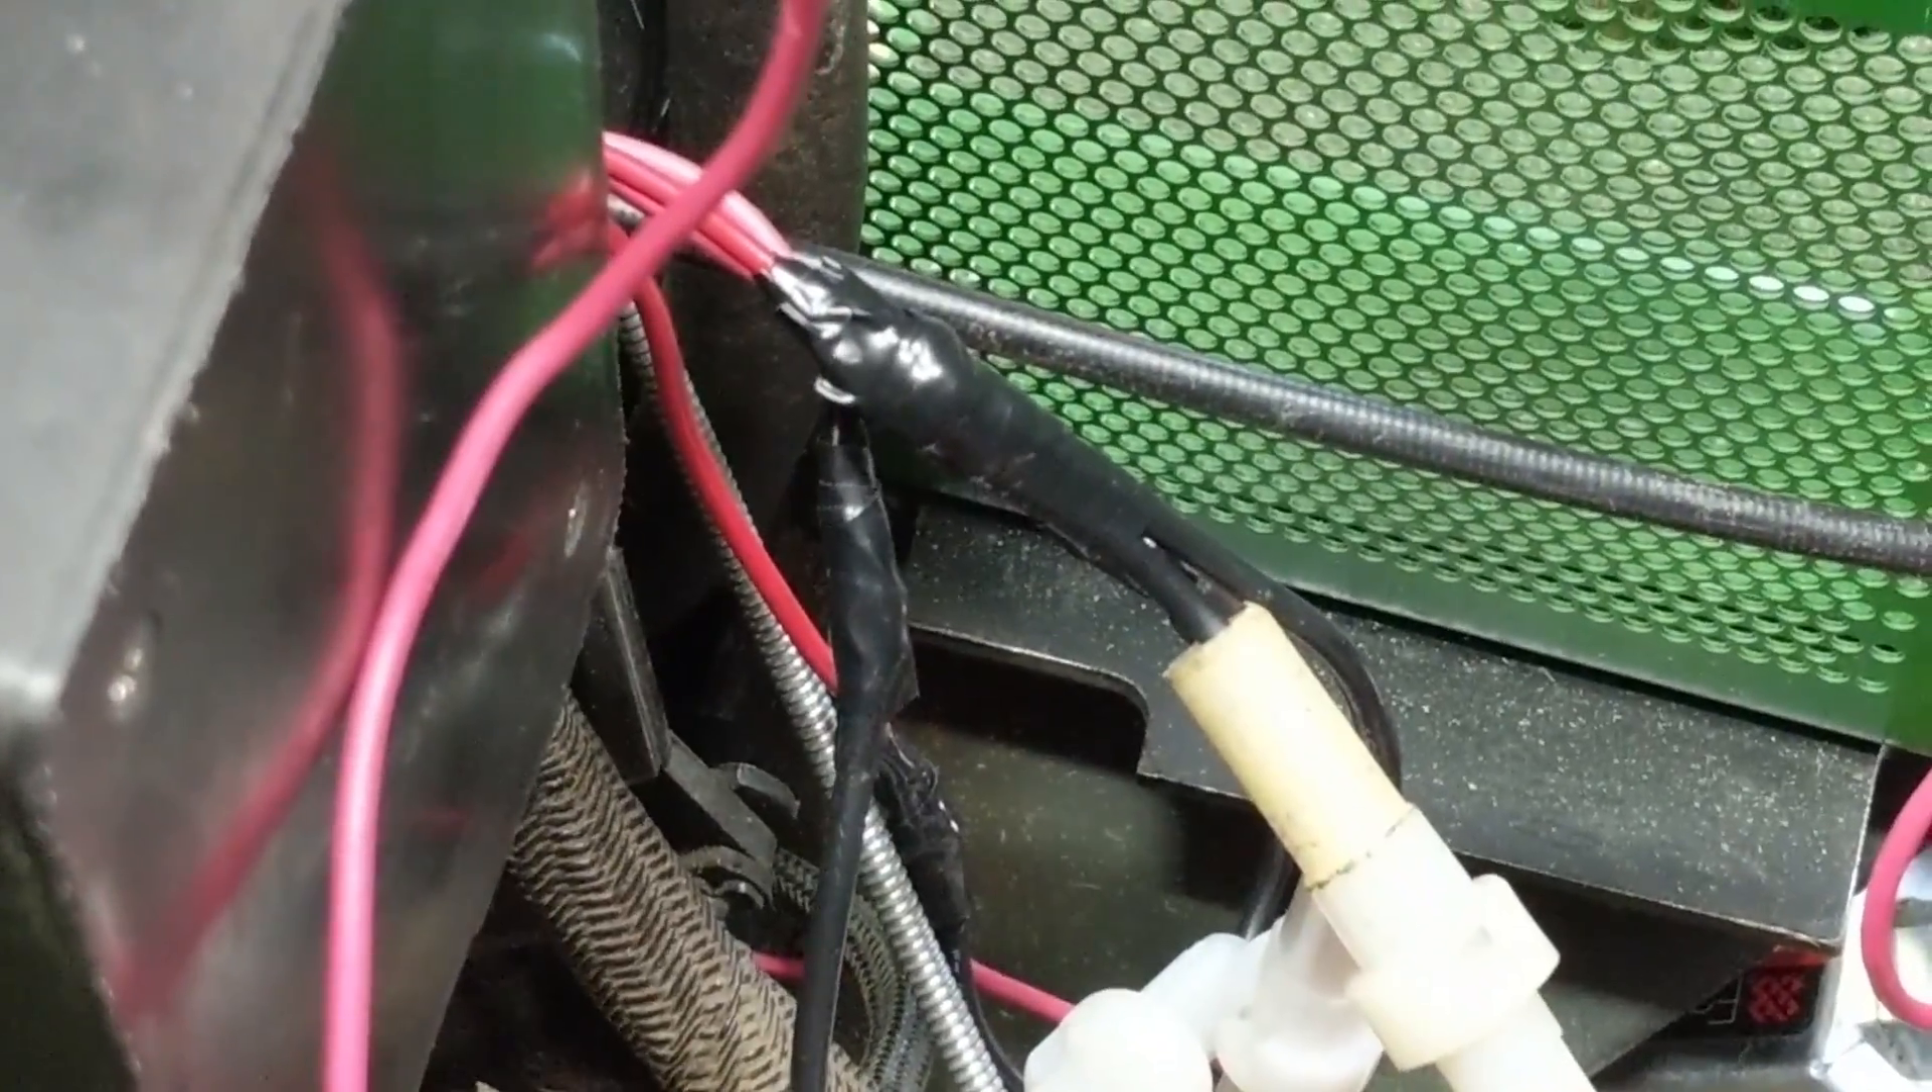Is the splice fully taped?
Yes.